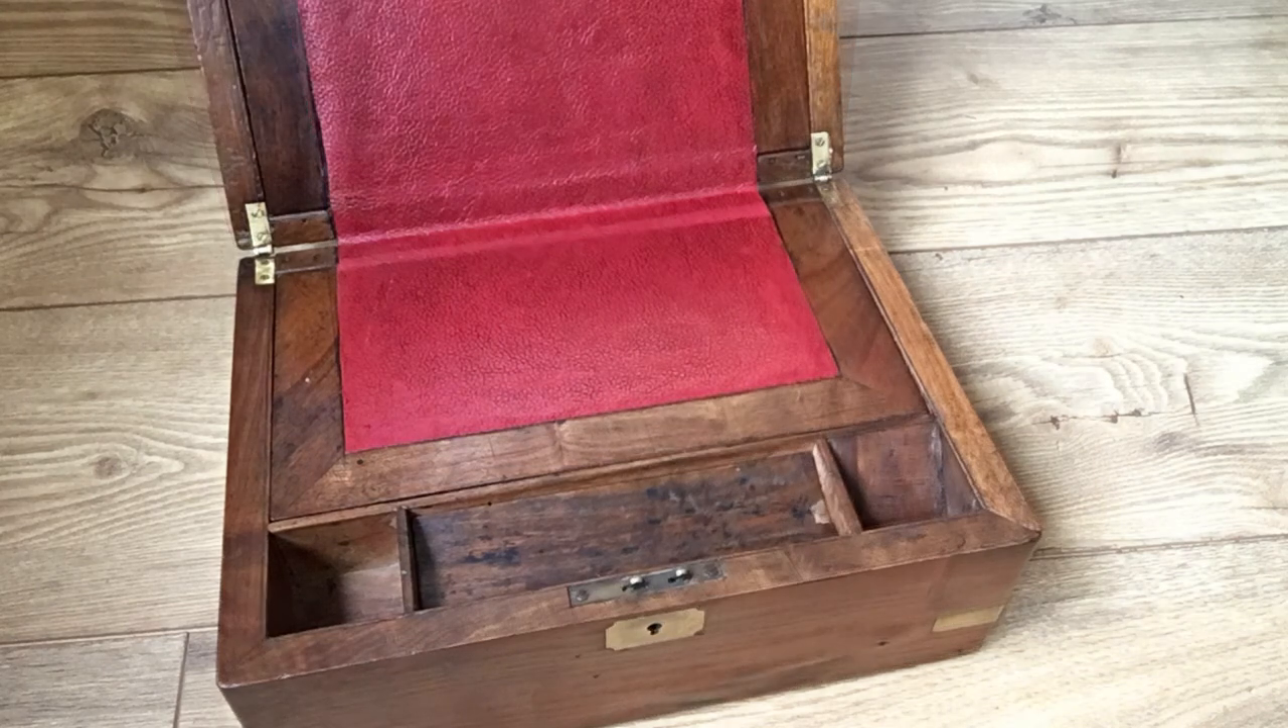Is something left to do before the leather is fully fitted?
No.